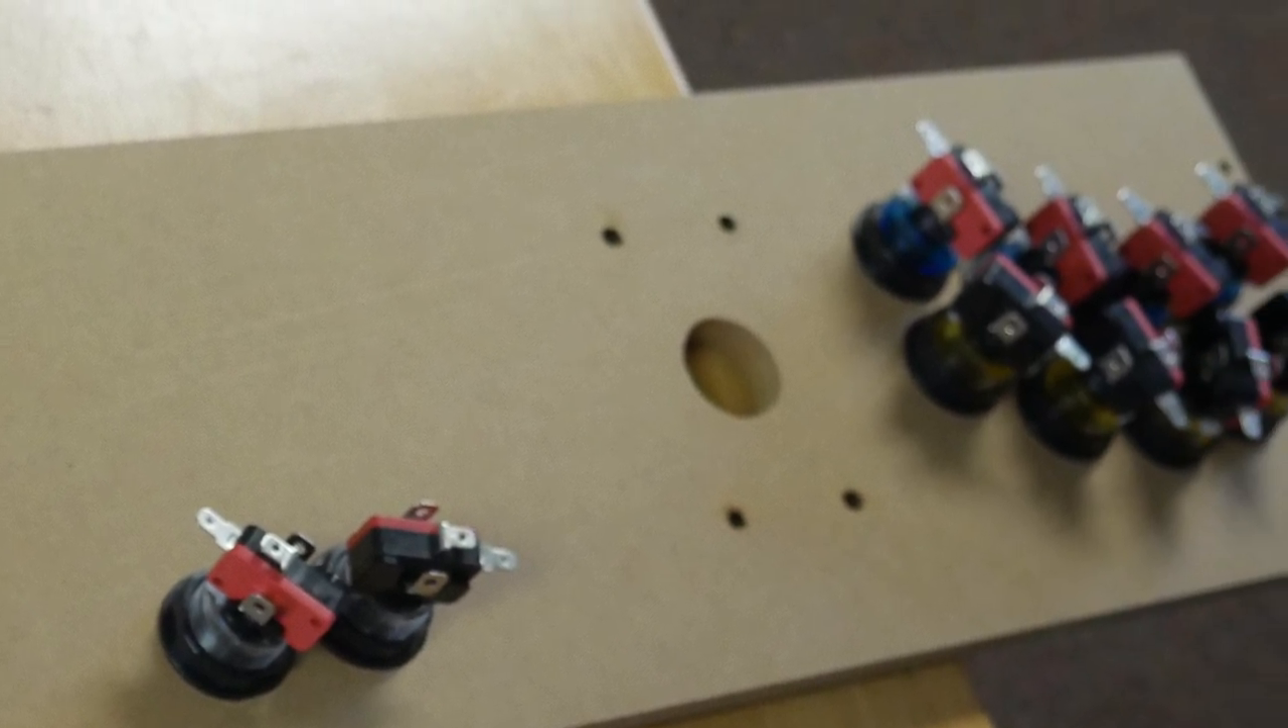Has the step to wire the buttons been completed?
No.